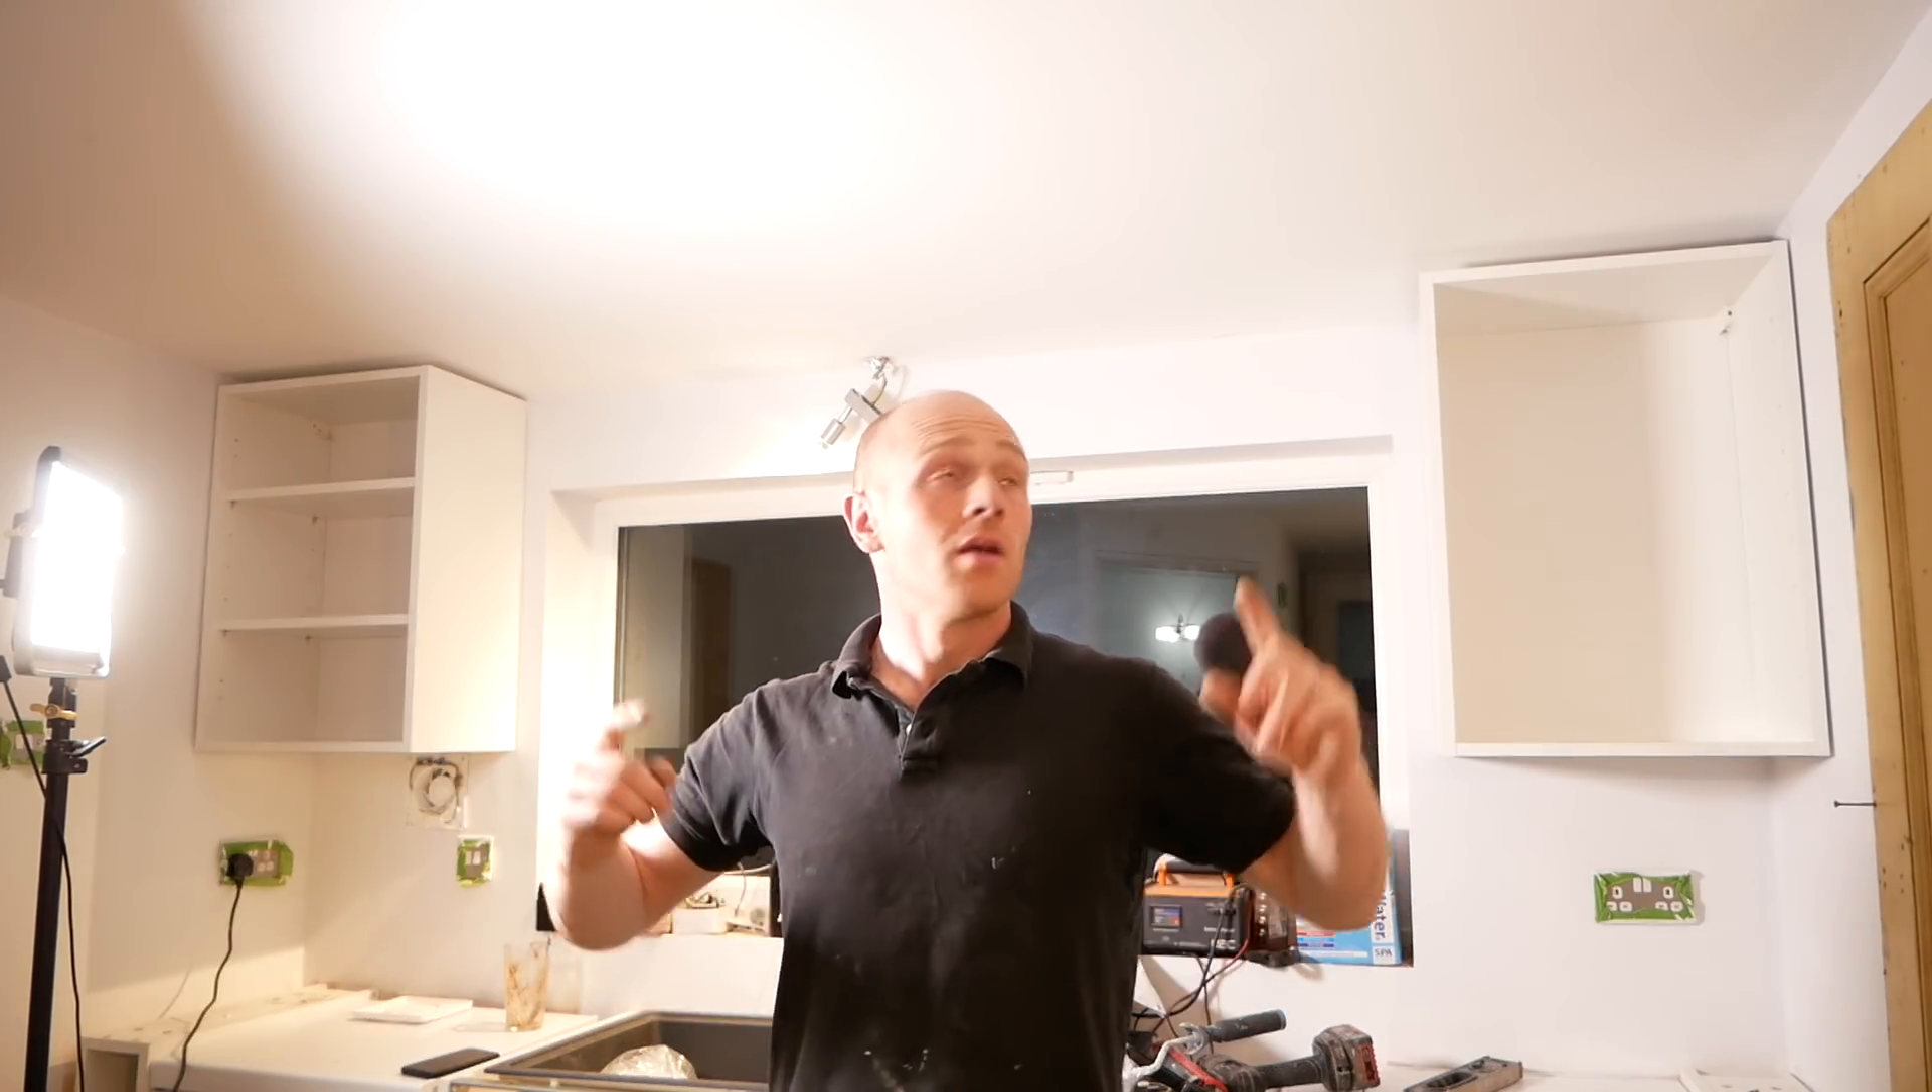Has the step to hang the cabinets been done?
Yes.